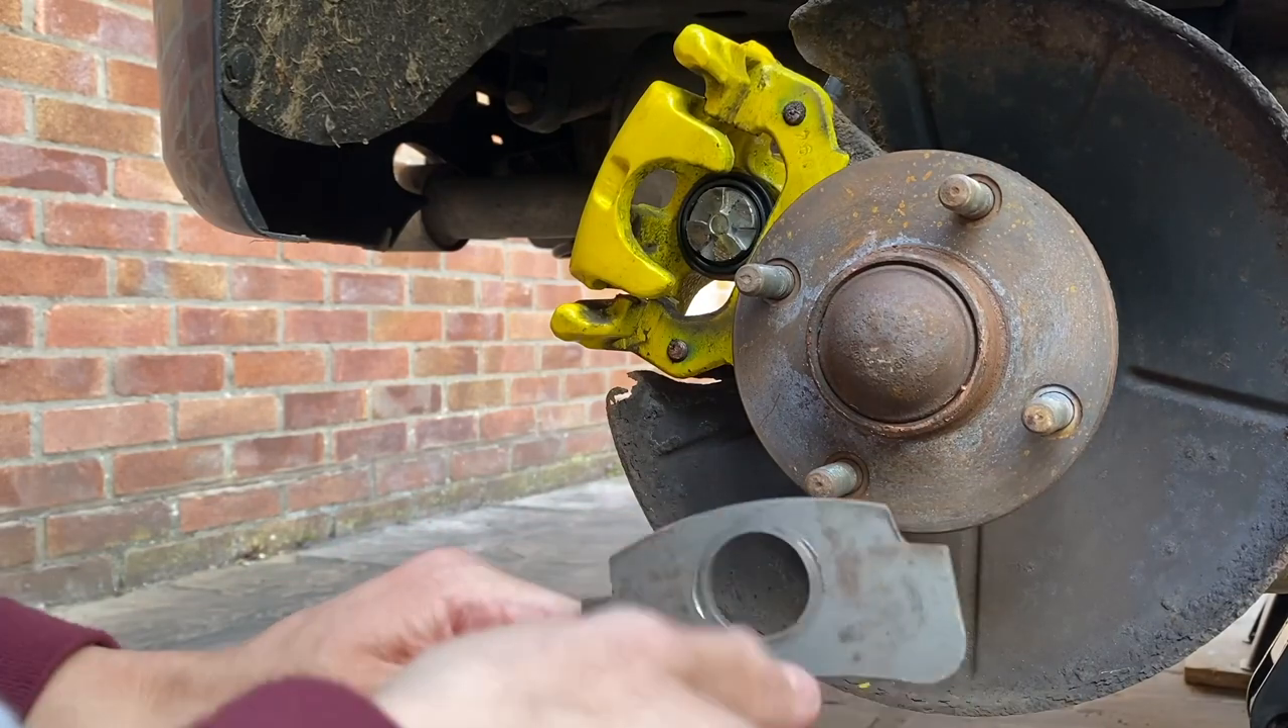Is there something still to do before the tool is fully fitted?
Yes.